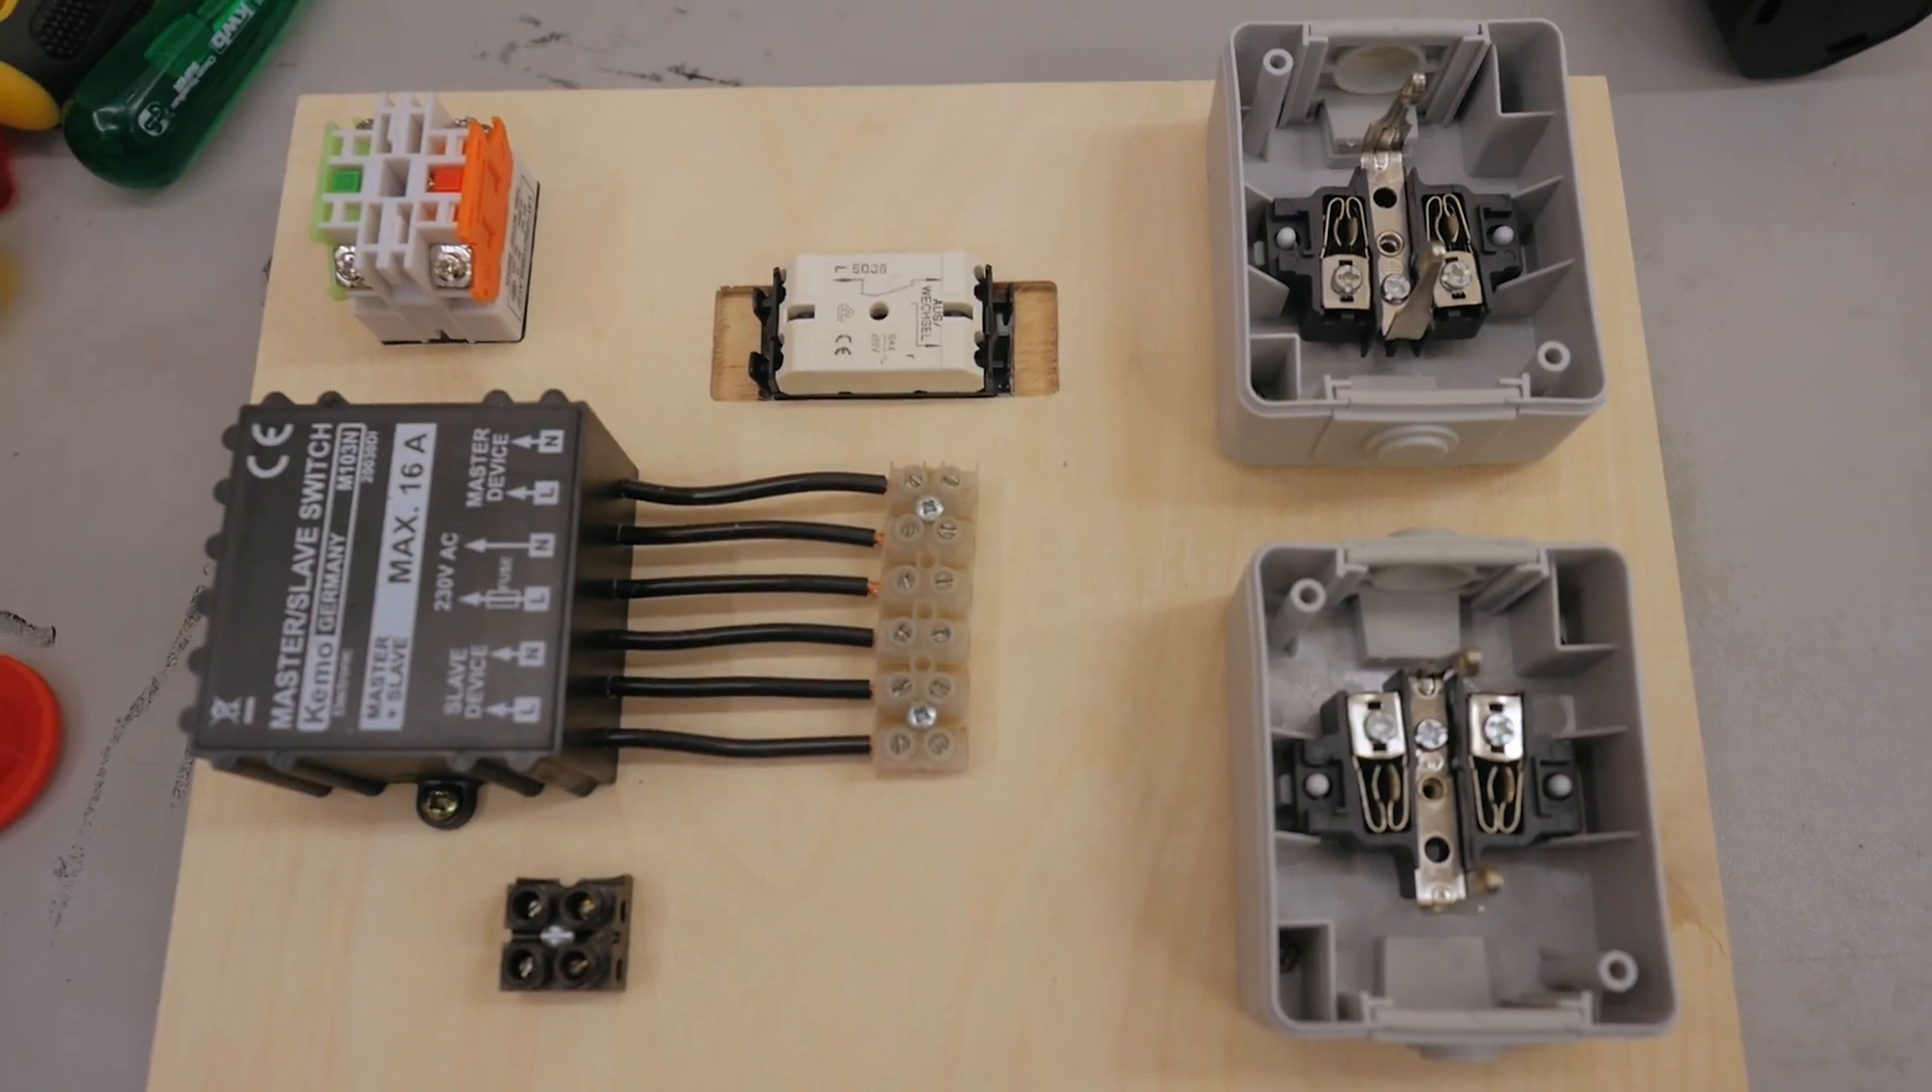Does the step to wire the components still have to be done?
Yes.